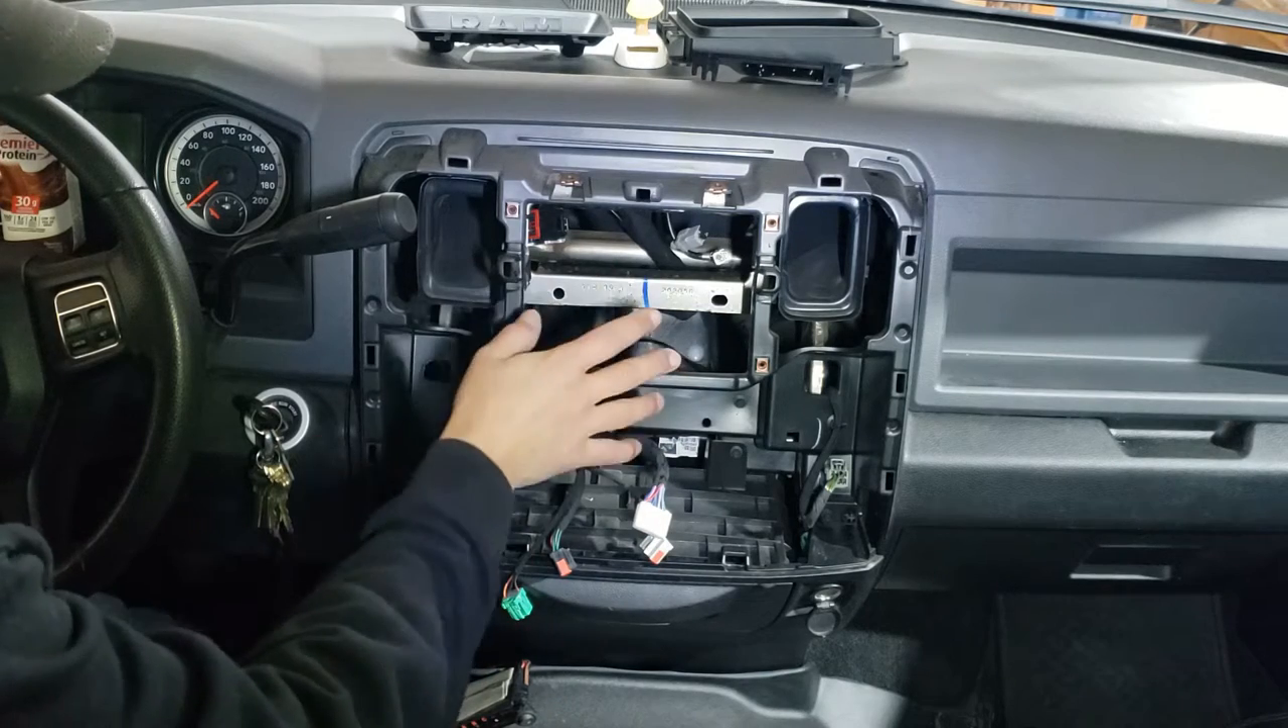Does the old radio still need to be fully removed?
No.